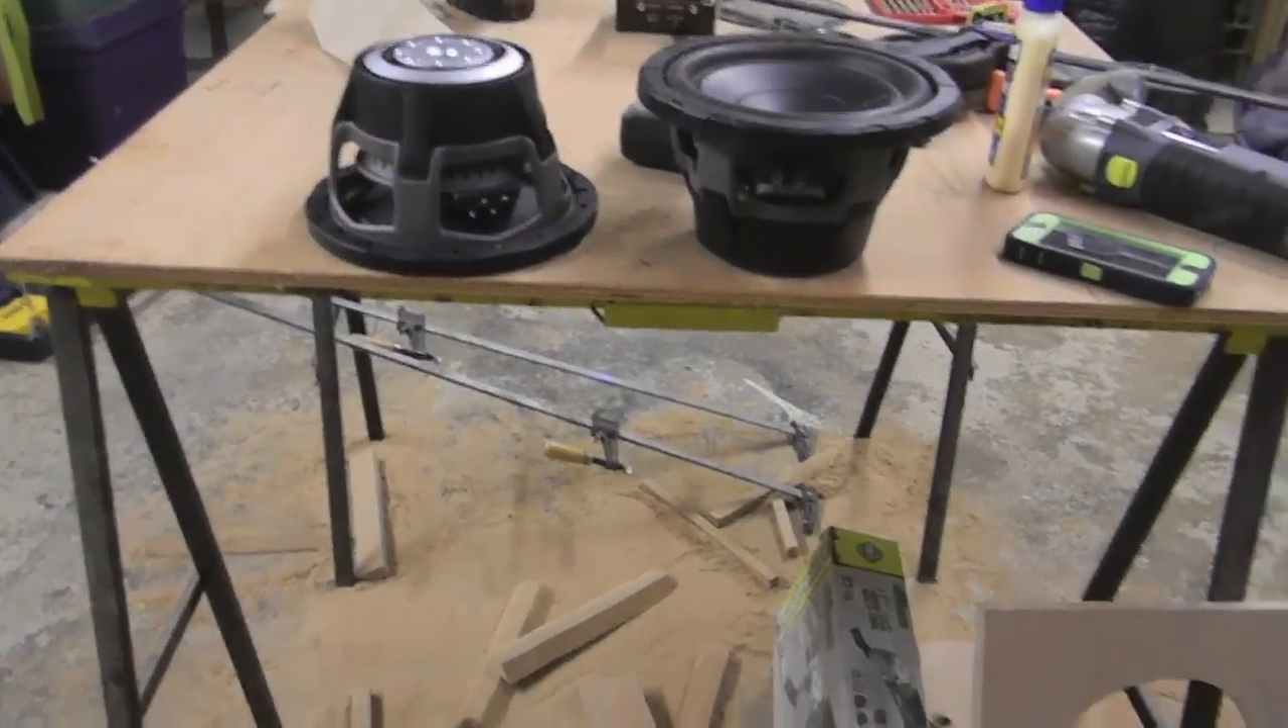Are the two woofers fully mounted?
No.